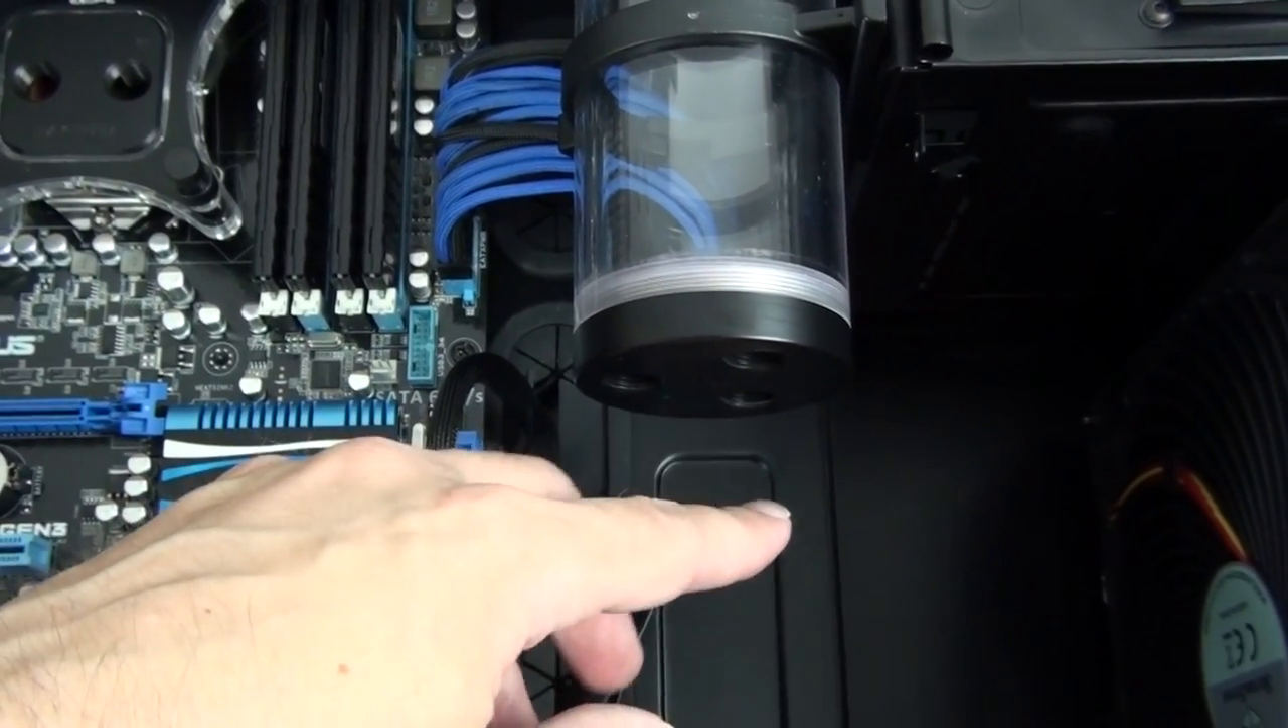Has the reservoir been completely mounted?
Yes.